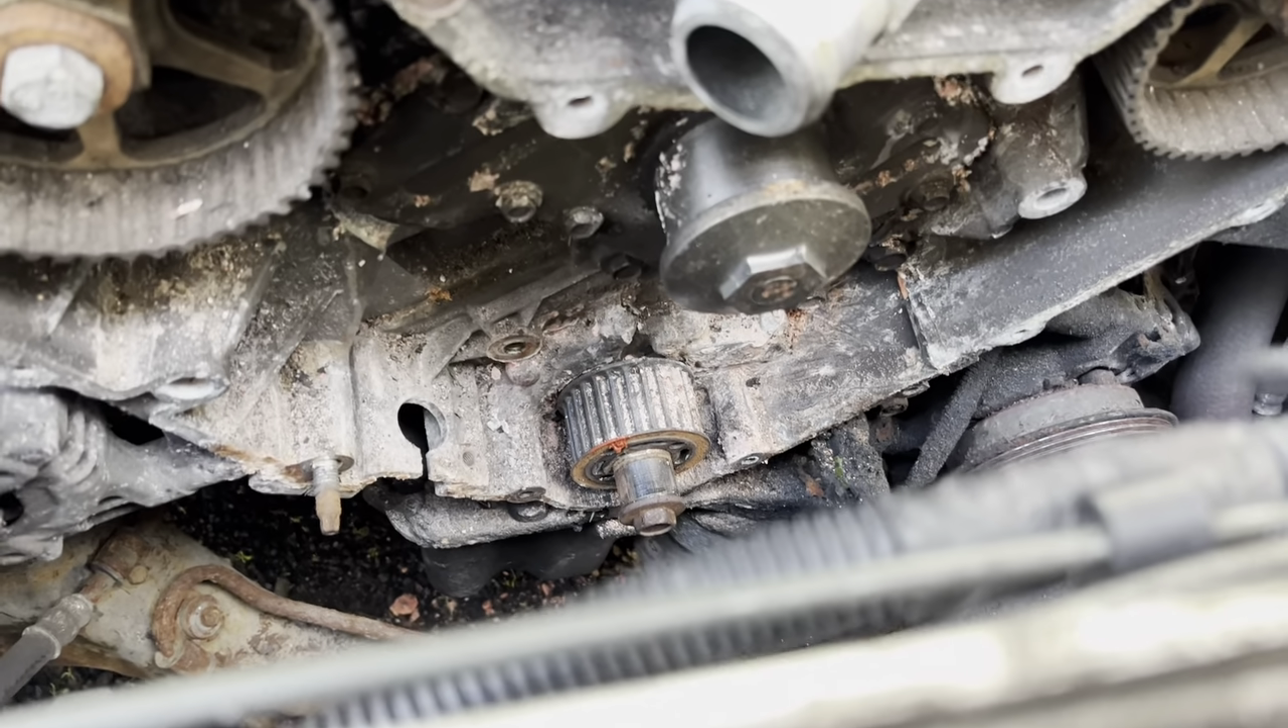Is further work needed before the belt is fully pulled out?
No.